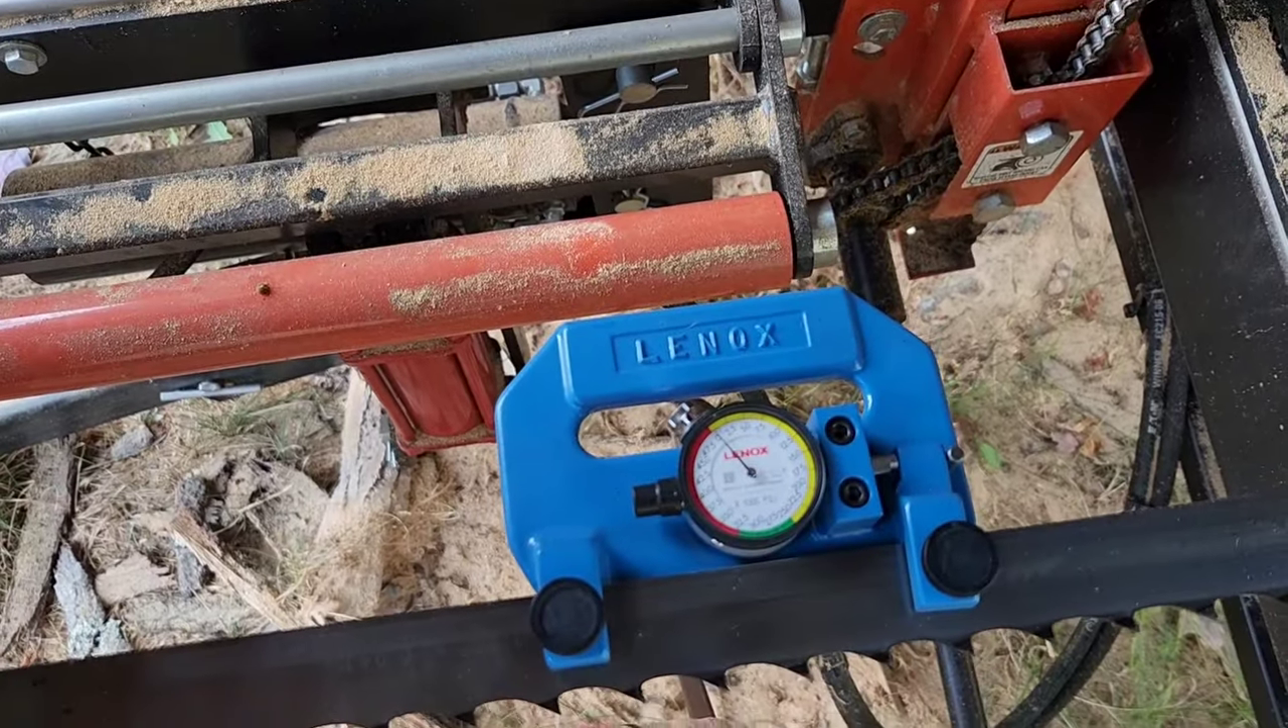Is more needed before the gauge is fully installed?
No.